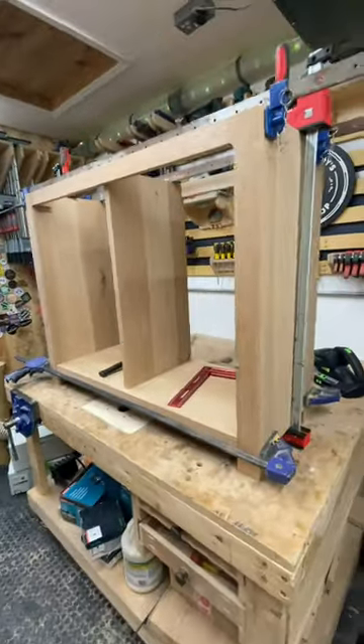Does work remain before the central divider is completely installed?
No.